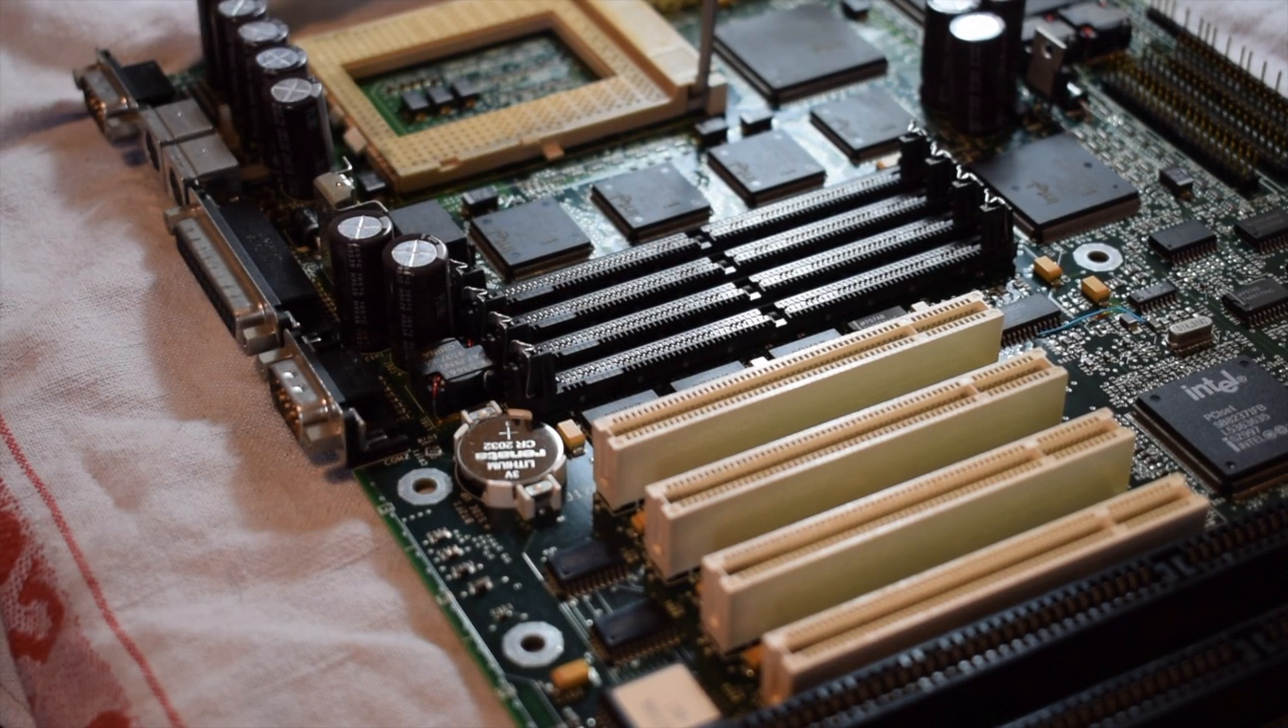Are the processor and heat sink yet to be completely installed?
Yes.